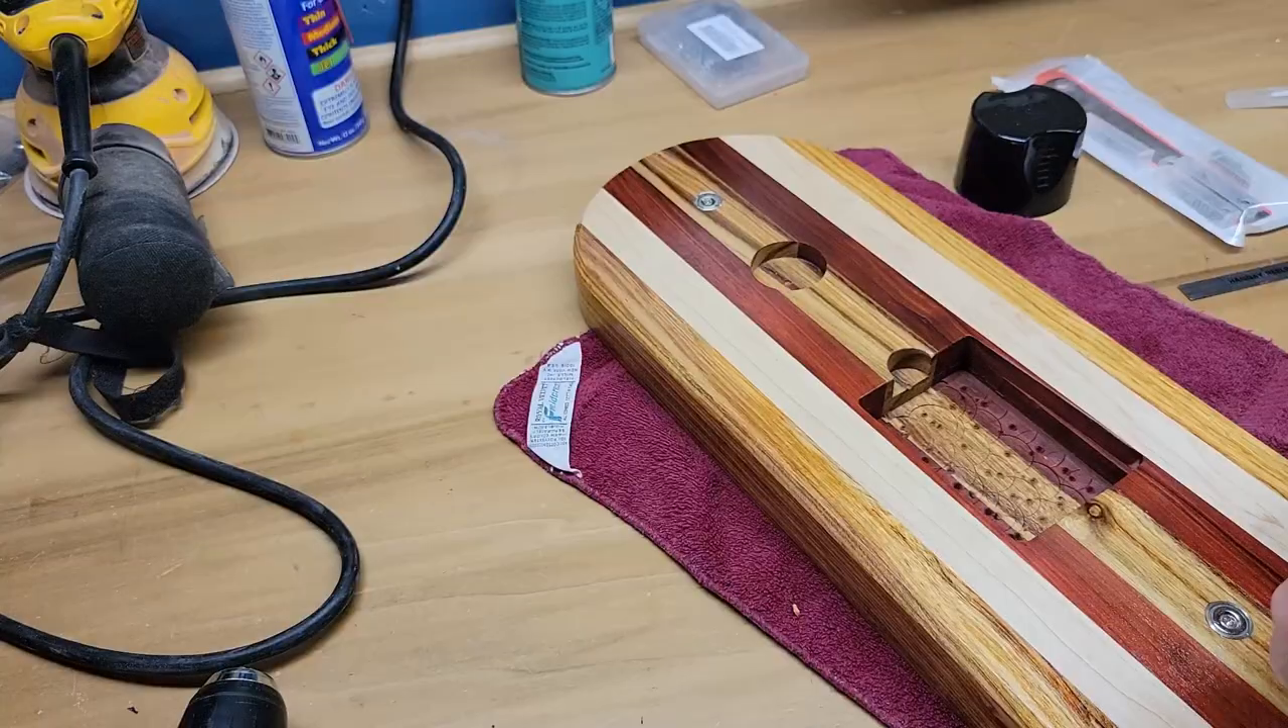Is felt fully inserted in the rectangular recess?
No.